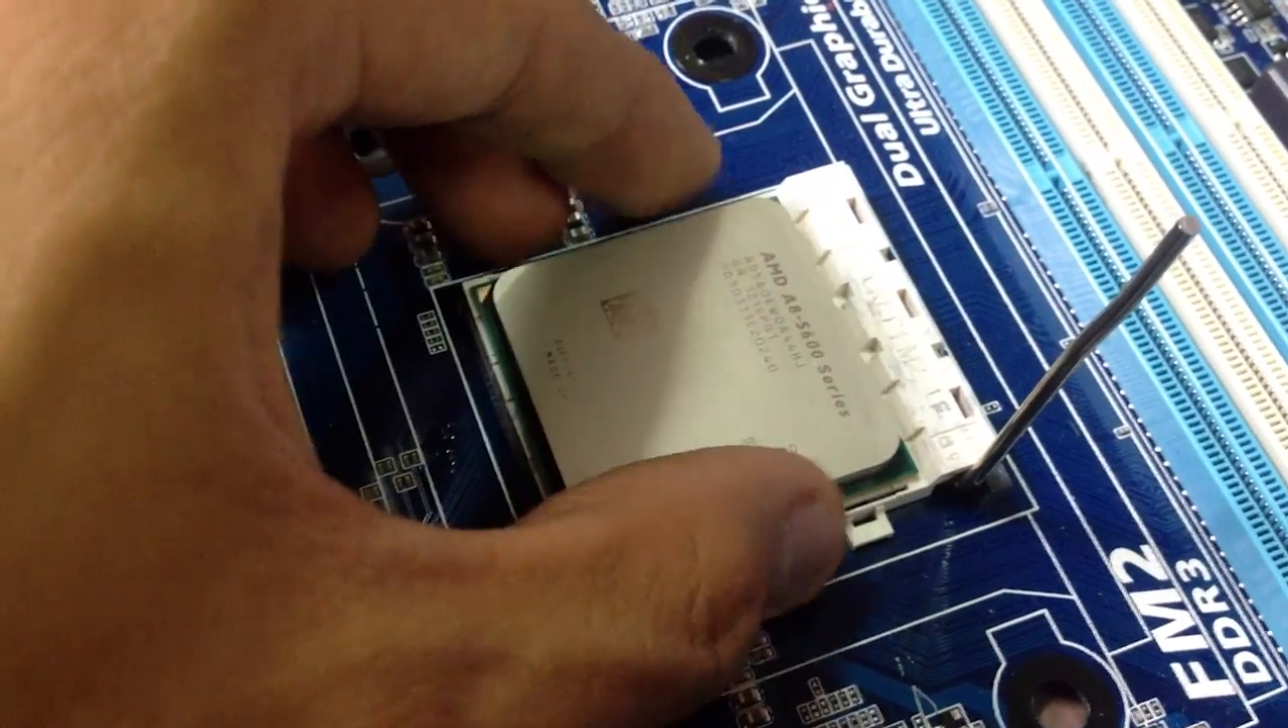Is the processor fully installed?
No.